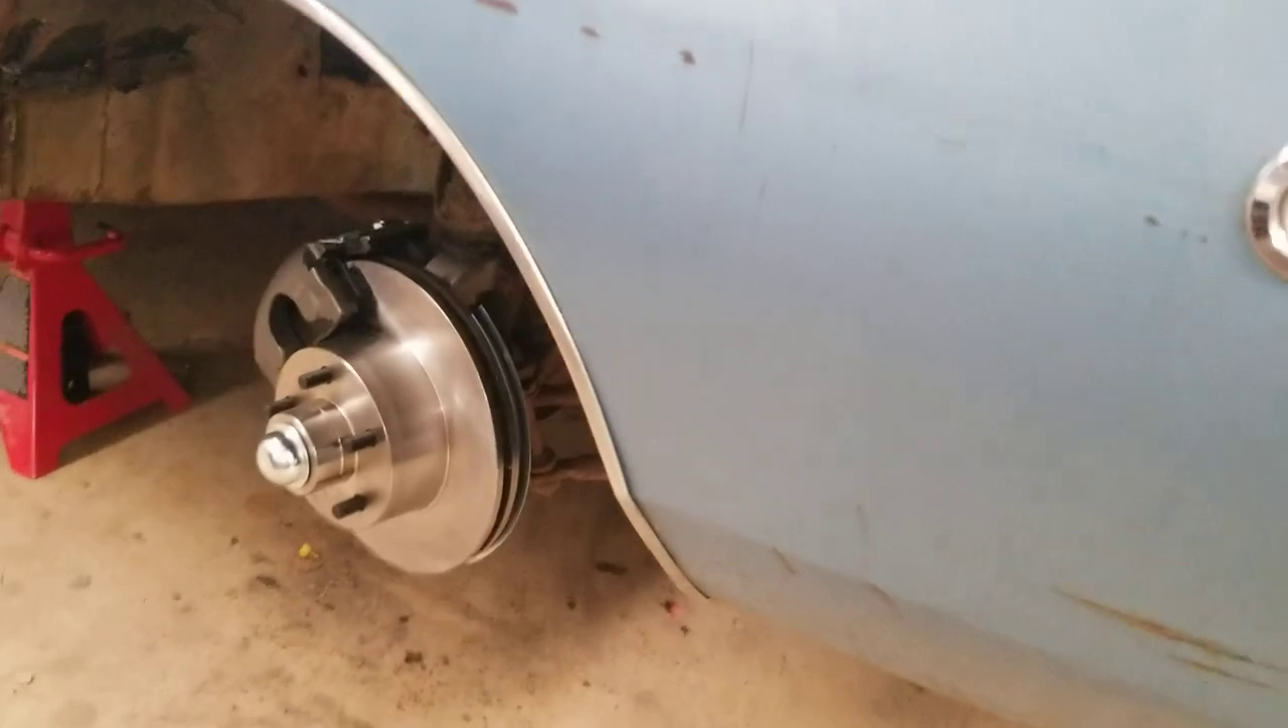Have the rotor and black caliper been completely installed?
Yes.